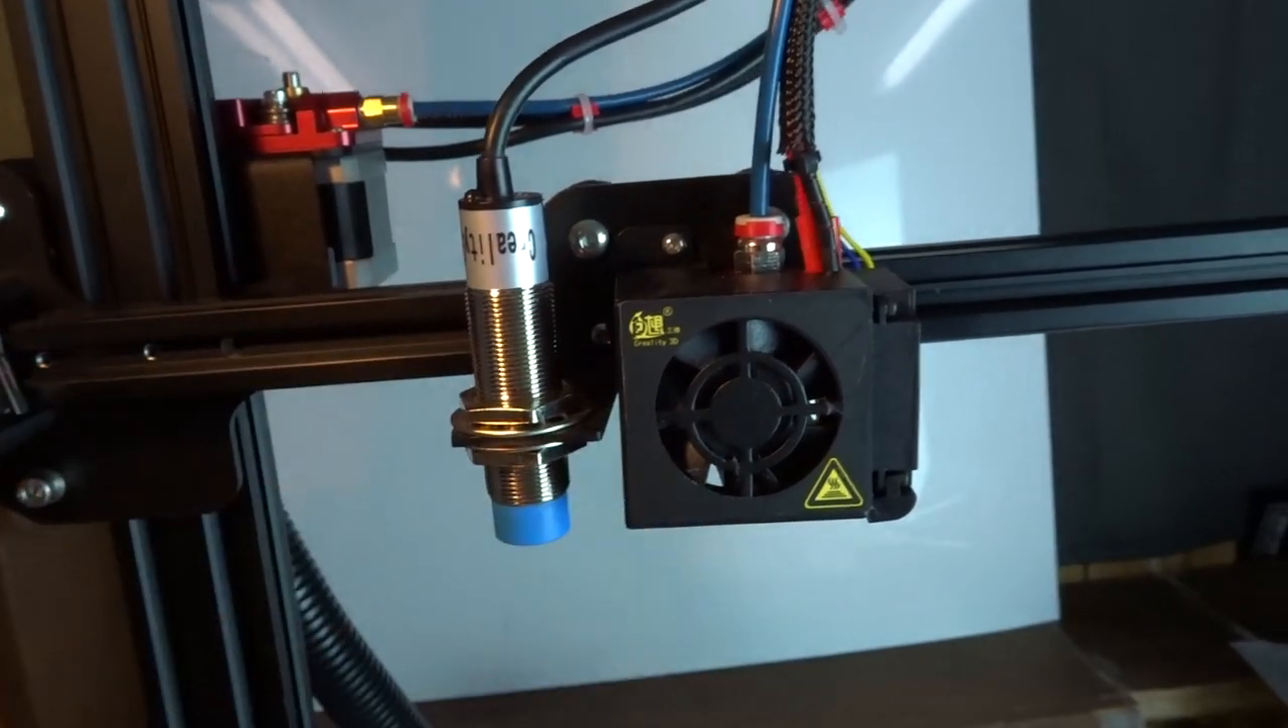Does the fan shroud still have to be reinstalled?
No.